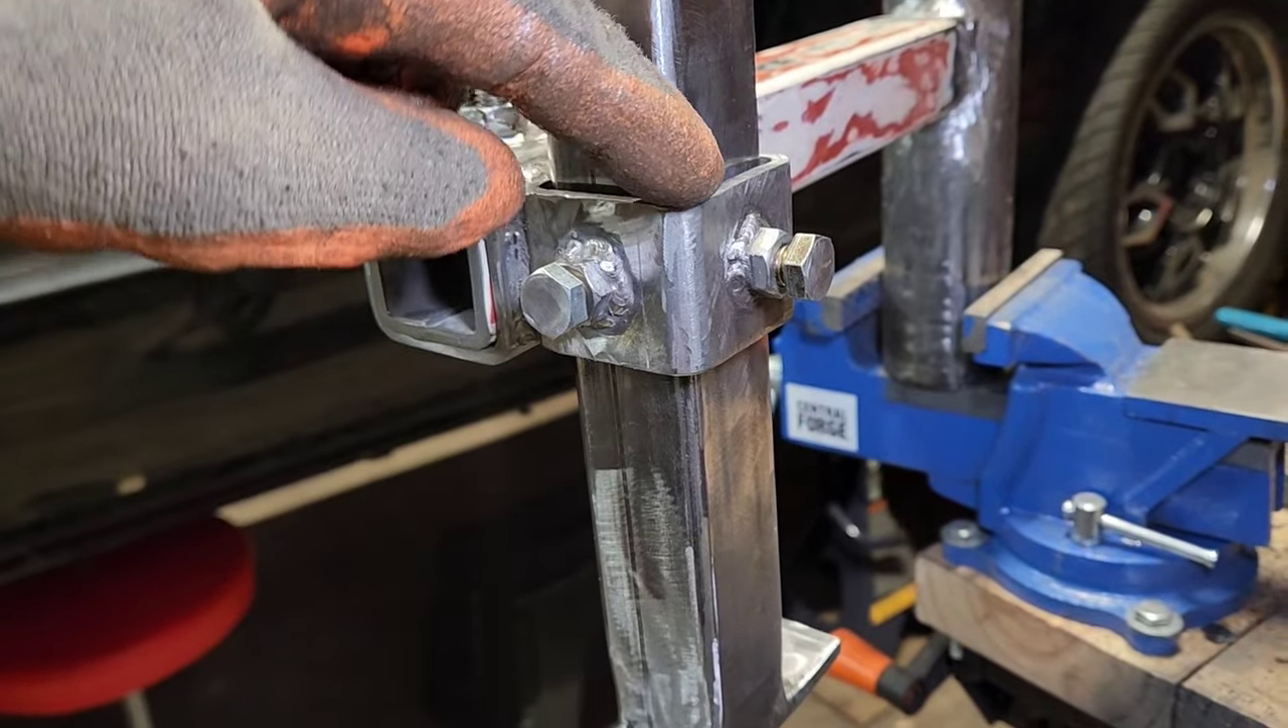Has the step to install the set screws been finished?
Yes.